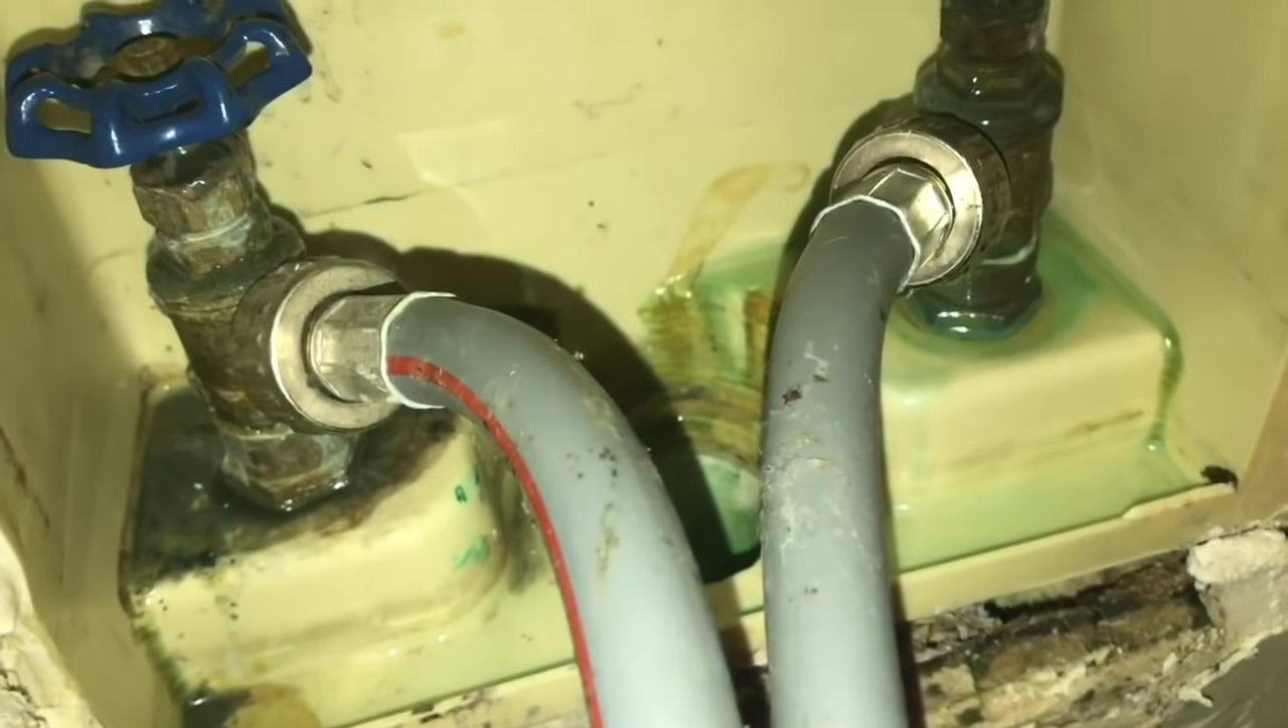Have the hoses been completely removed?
No.